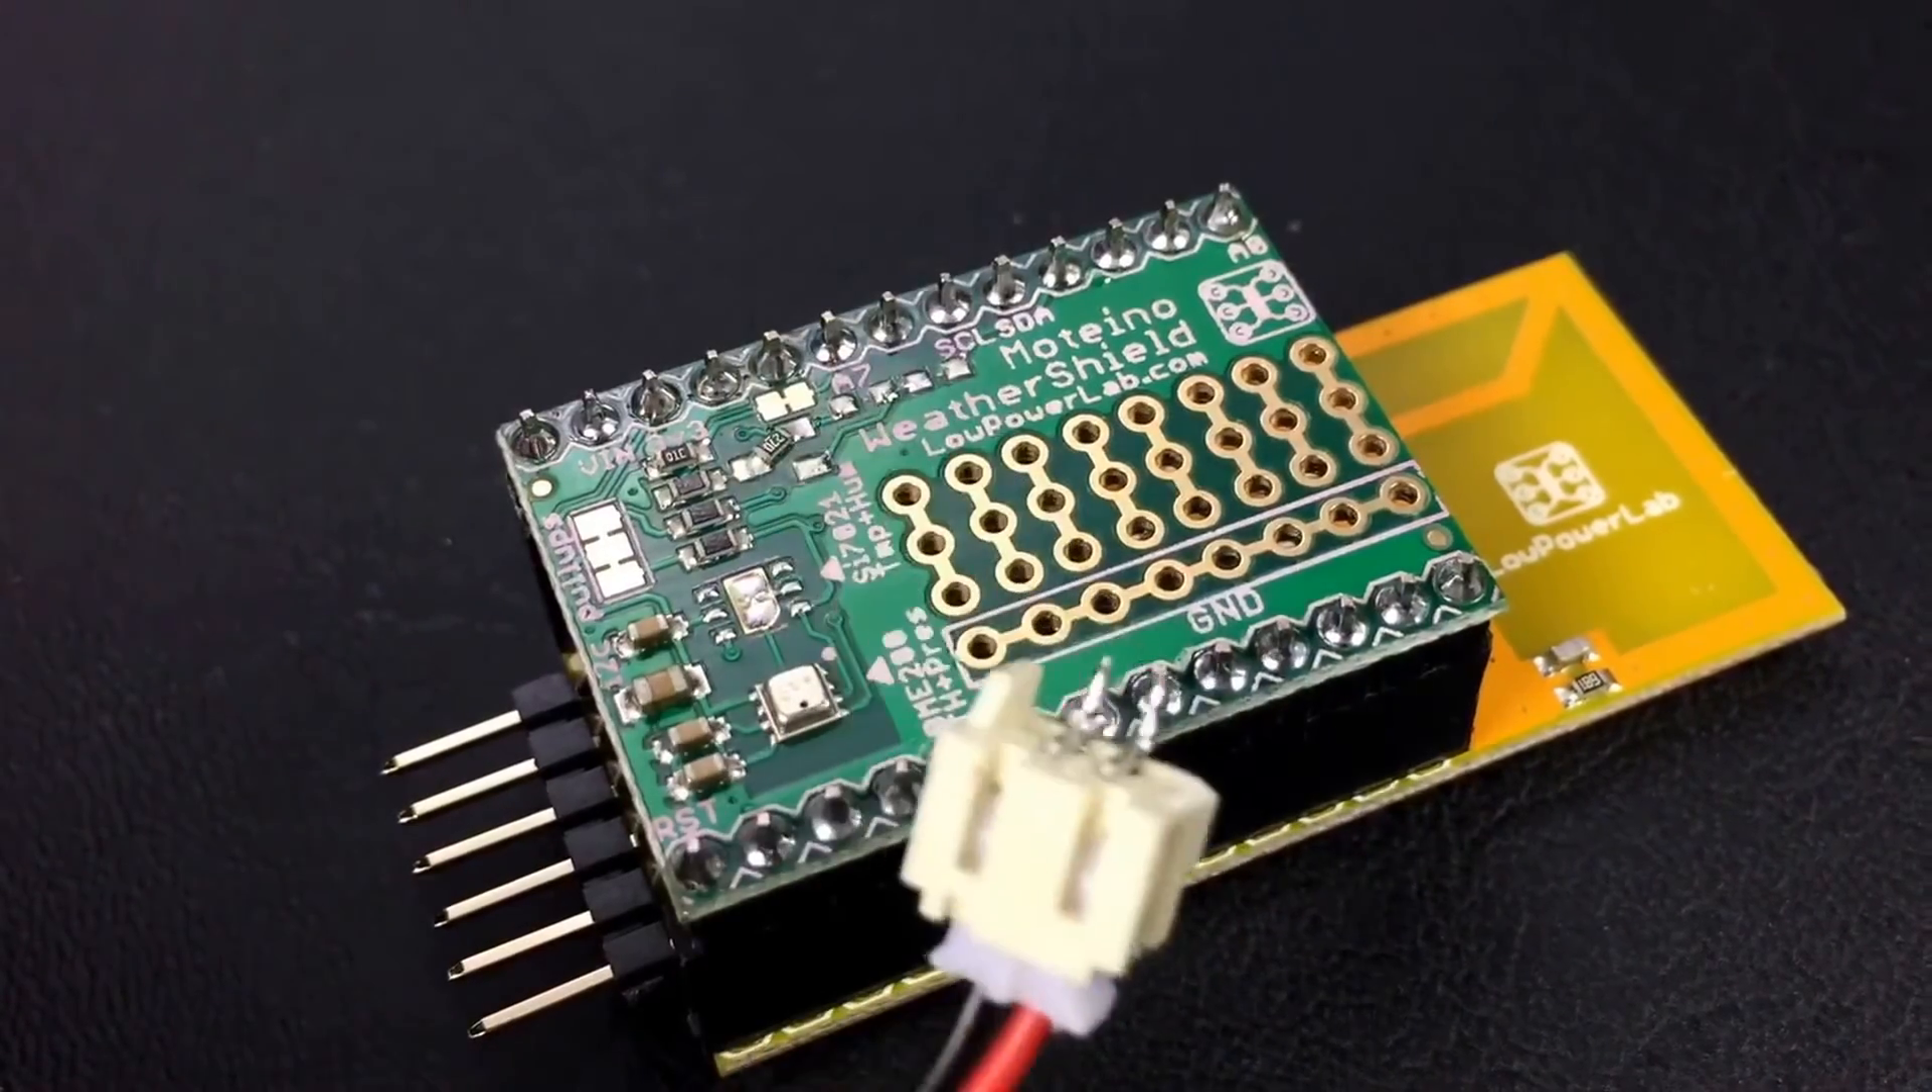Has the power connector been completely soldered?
No.